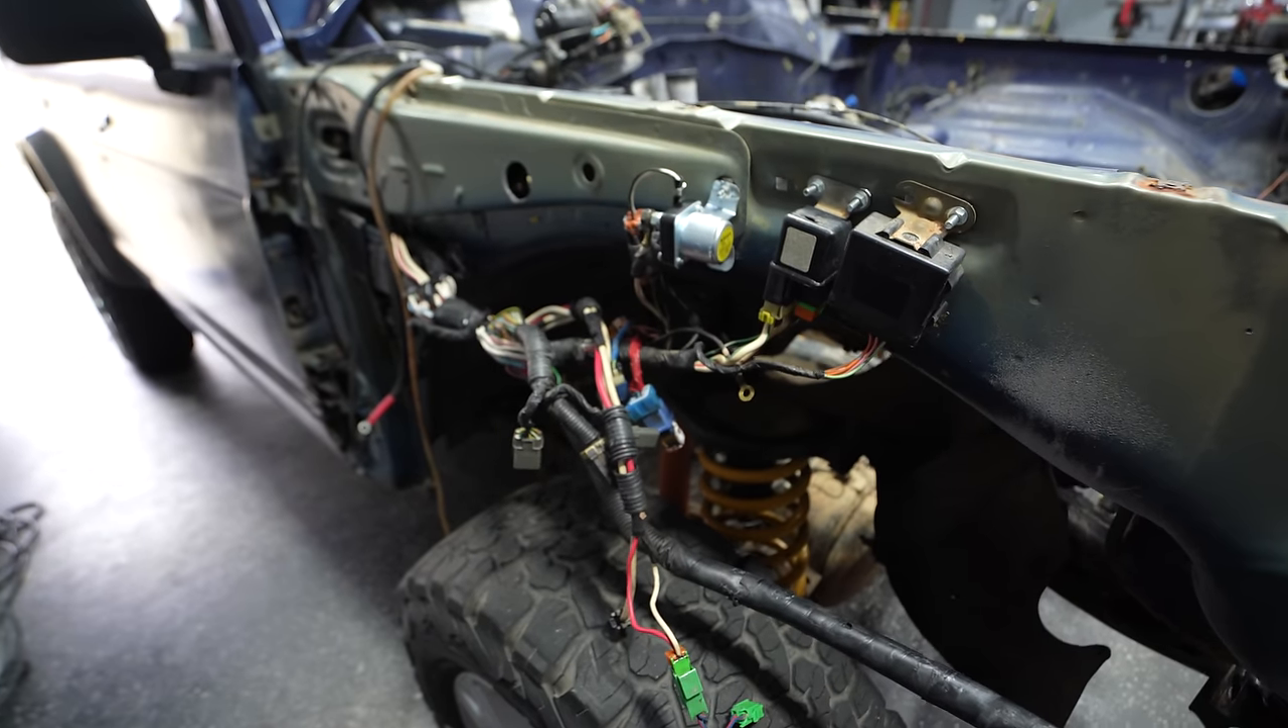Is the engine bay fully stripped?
No.